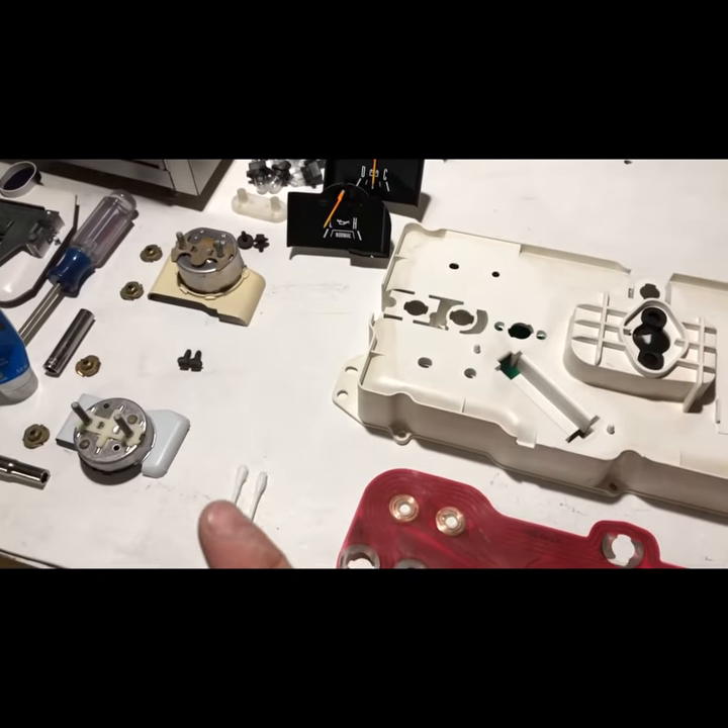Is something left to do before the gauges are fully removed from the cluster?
No.